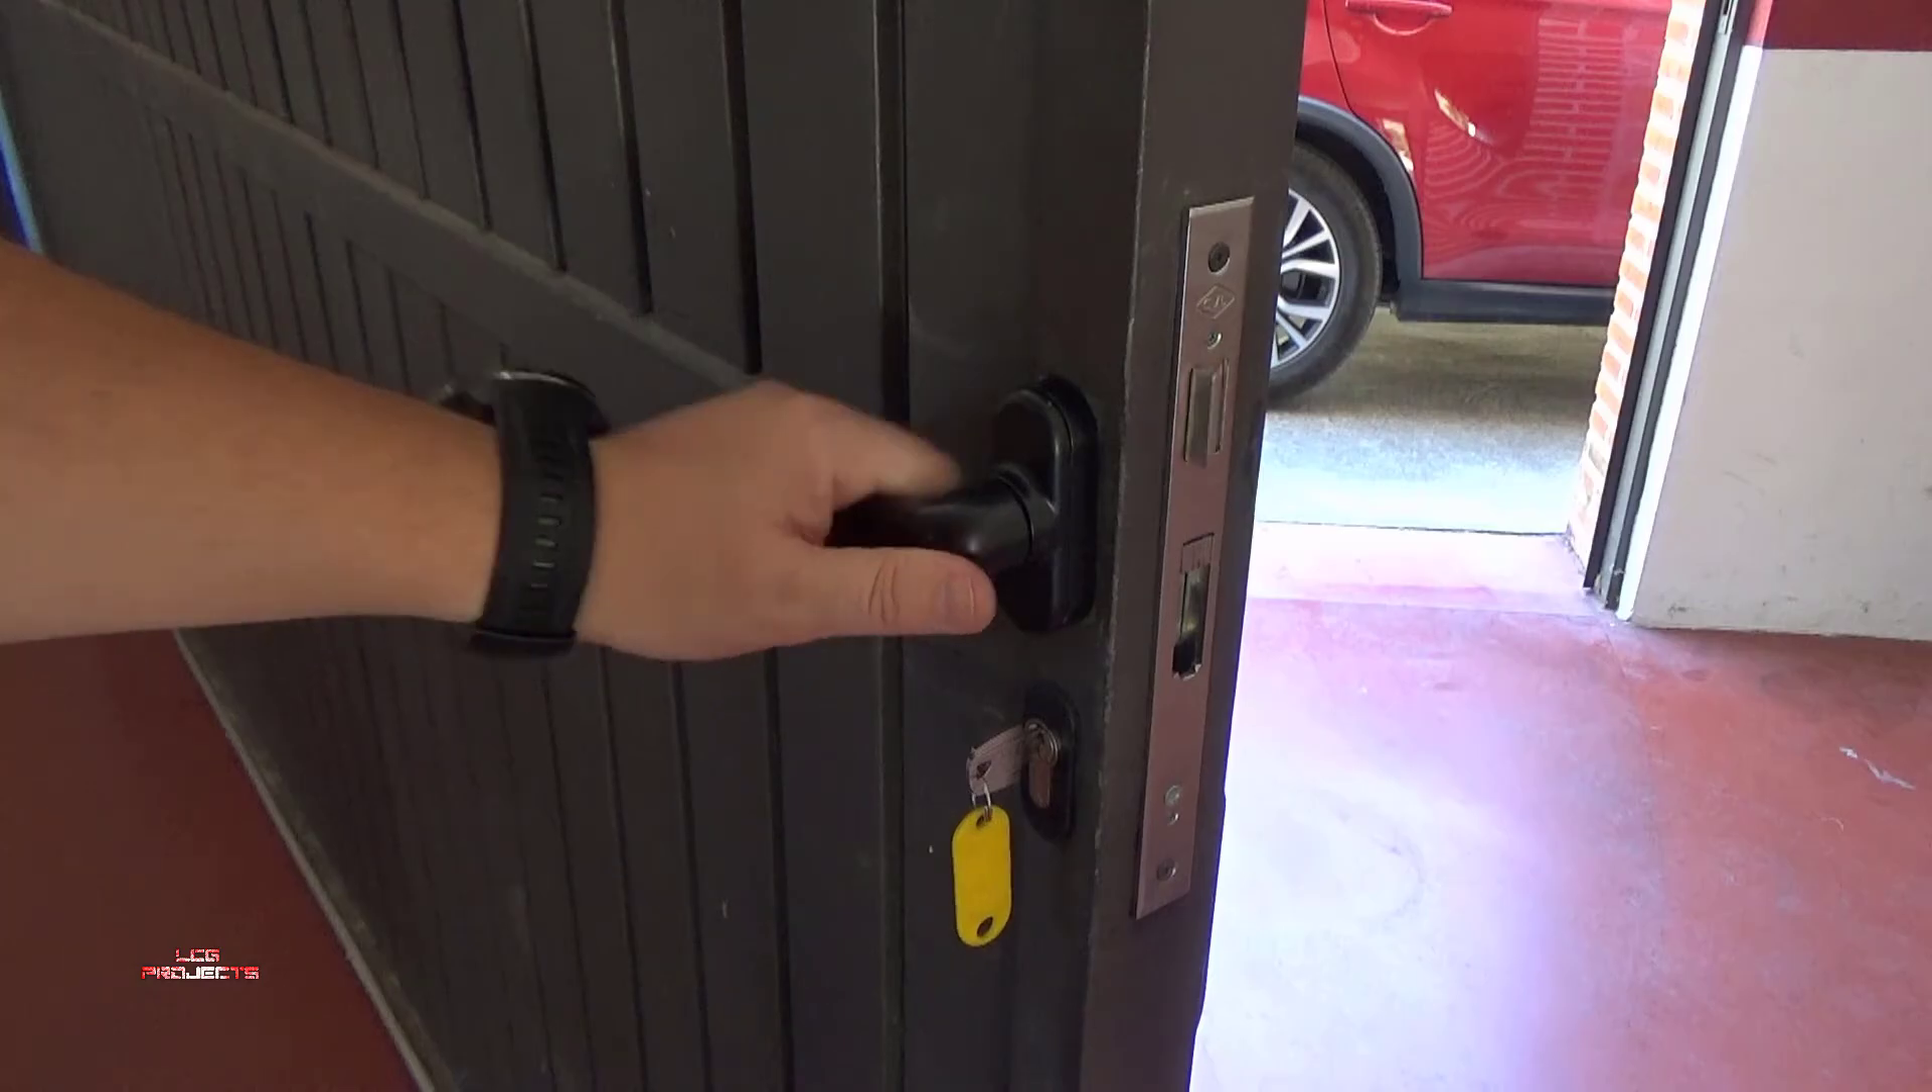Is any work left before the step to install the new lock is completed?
No.